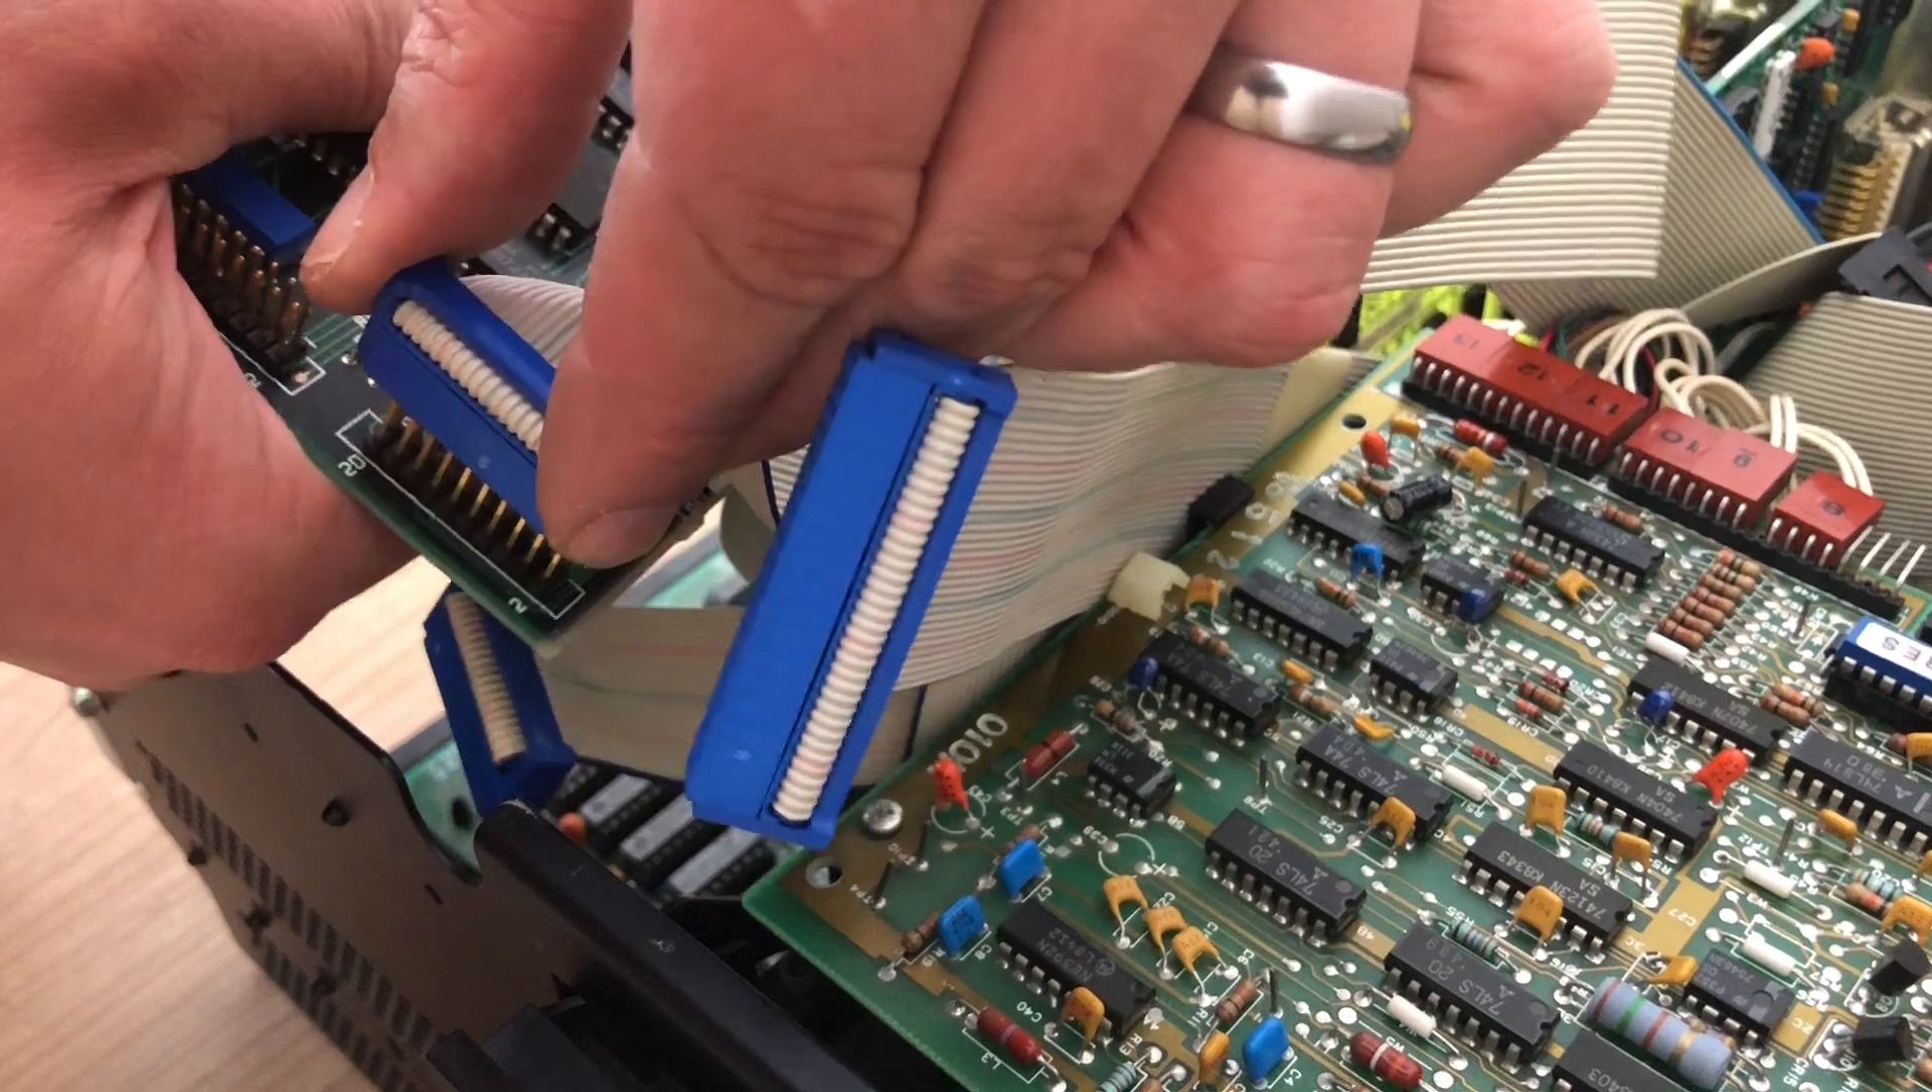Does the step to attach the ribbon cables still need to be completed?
Yes.